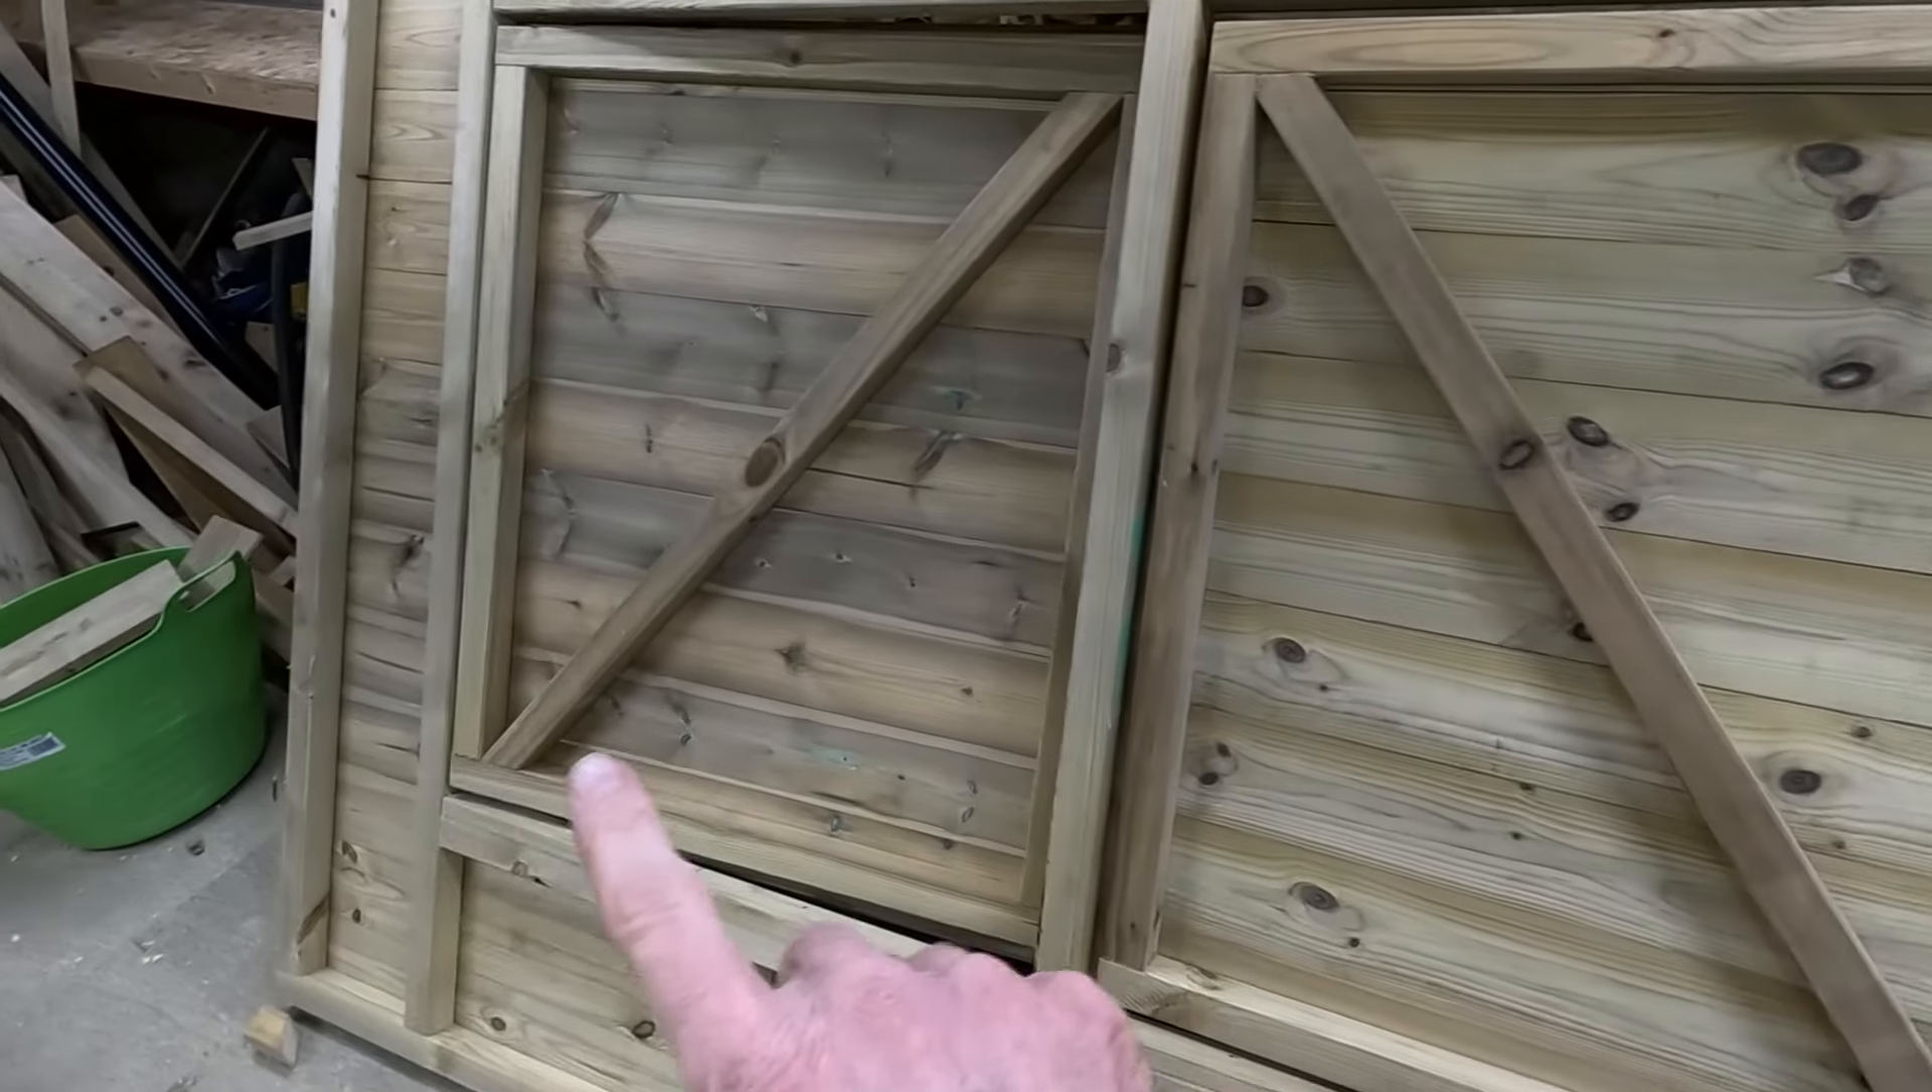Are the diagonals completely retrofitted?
Yes.